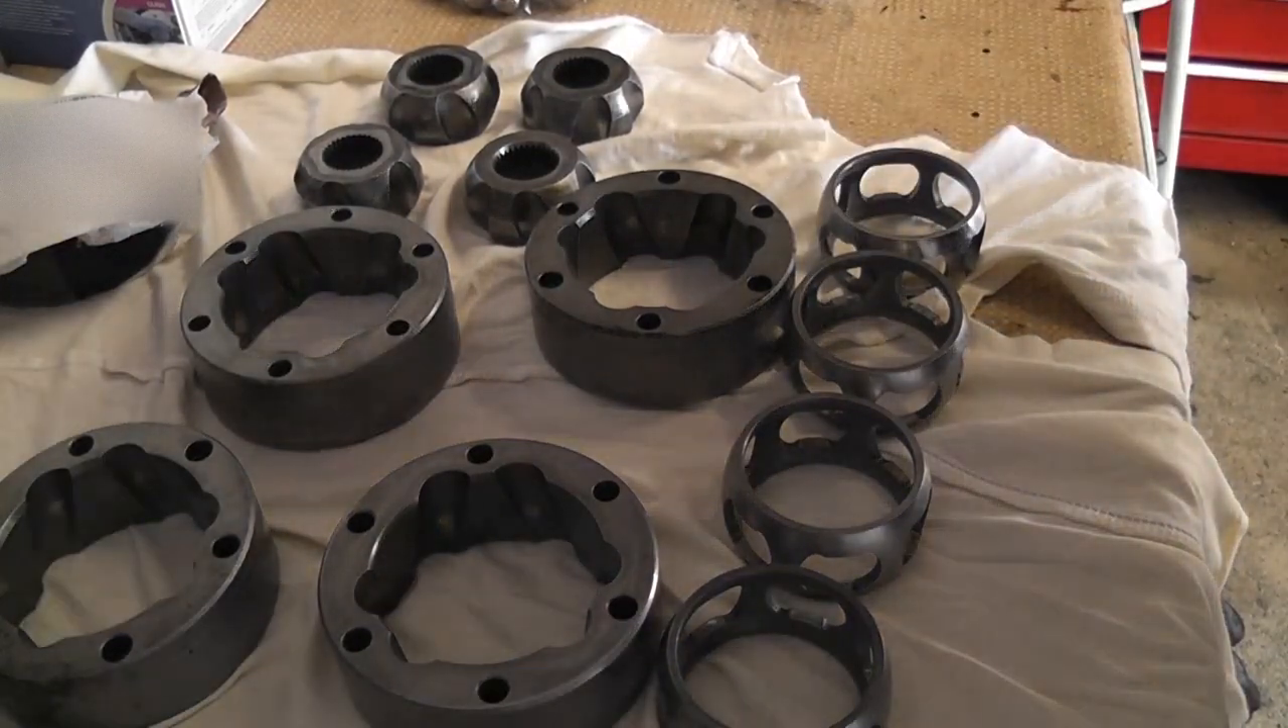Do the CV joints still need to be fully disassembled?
No.